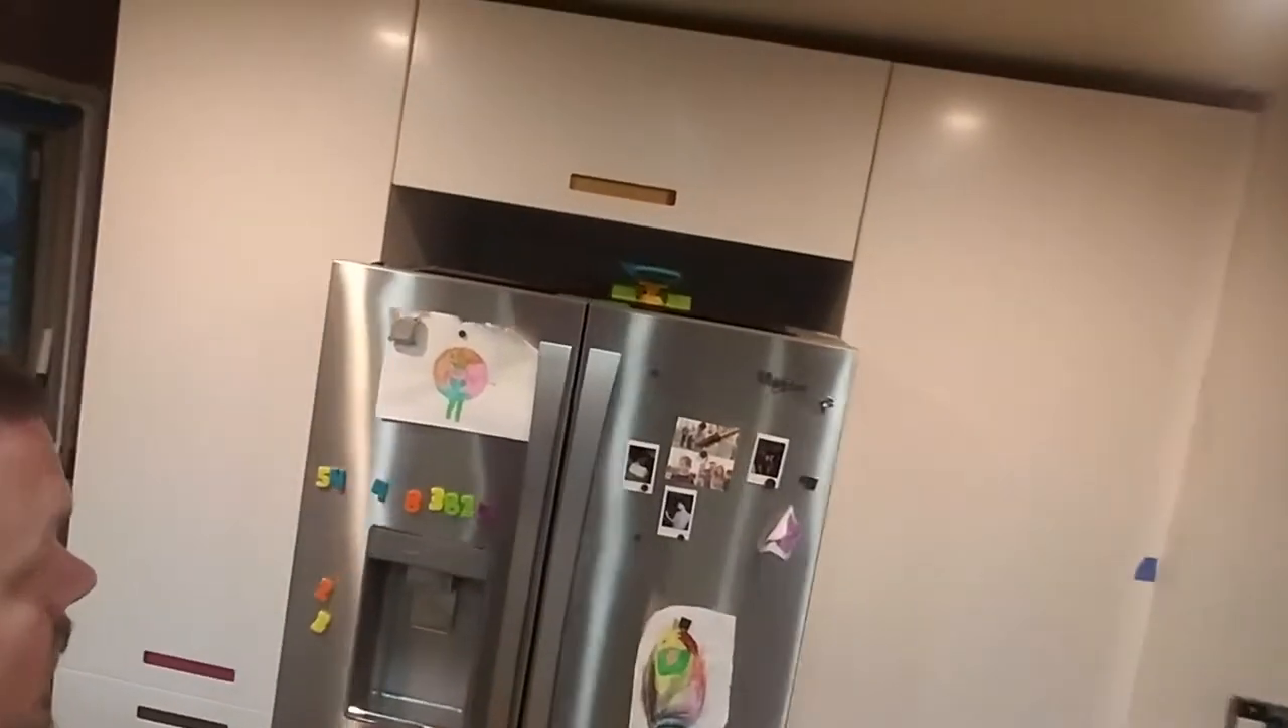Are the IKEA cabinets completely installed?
Yes.